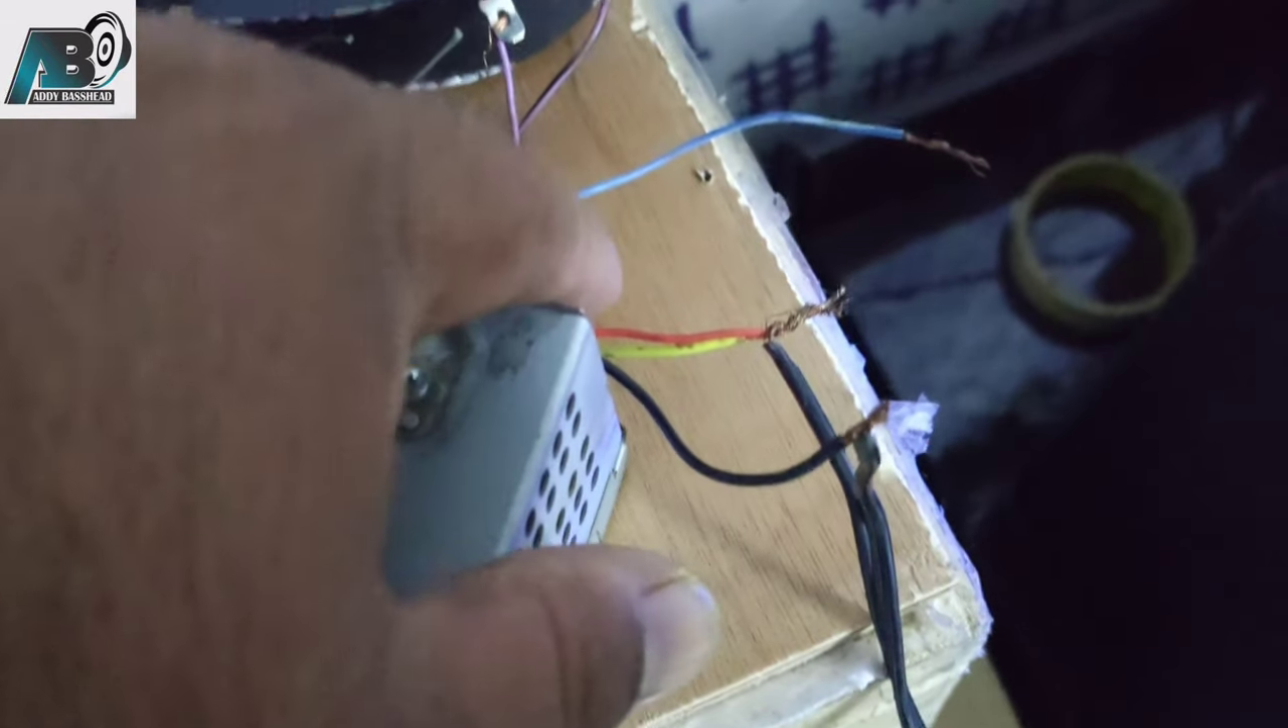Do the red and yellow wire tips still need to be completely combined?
No.